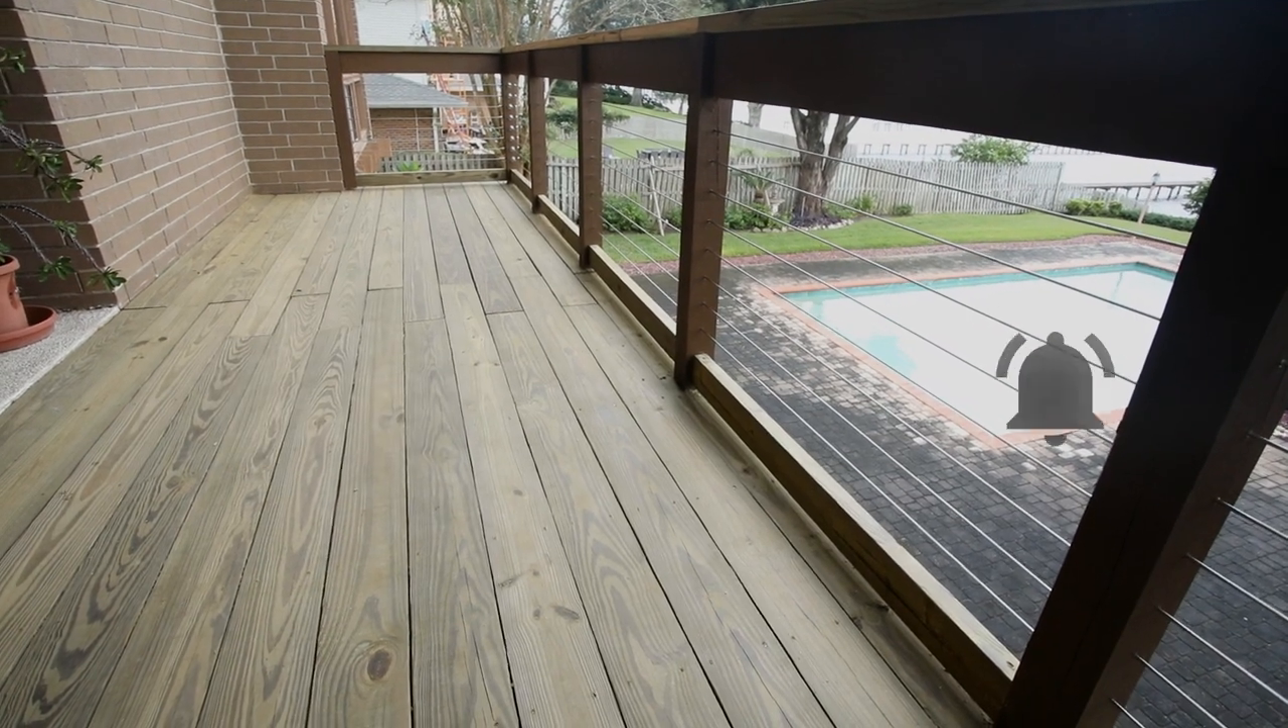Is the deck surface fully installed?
Yes.